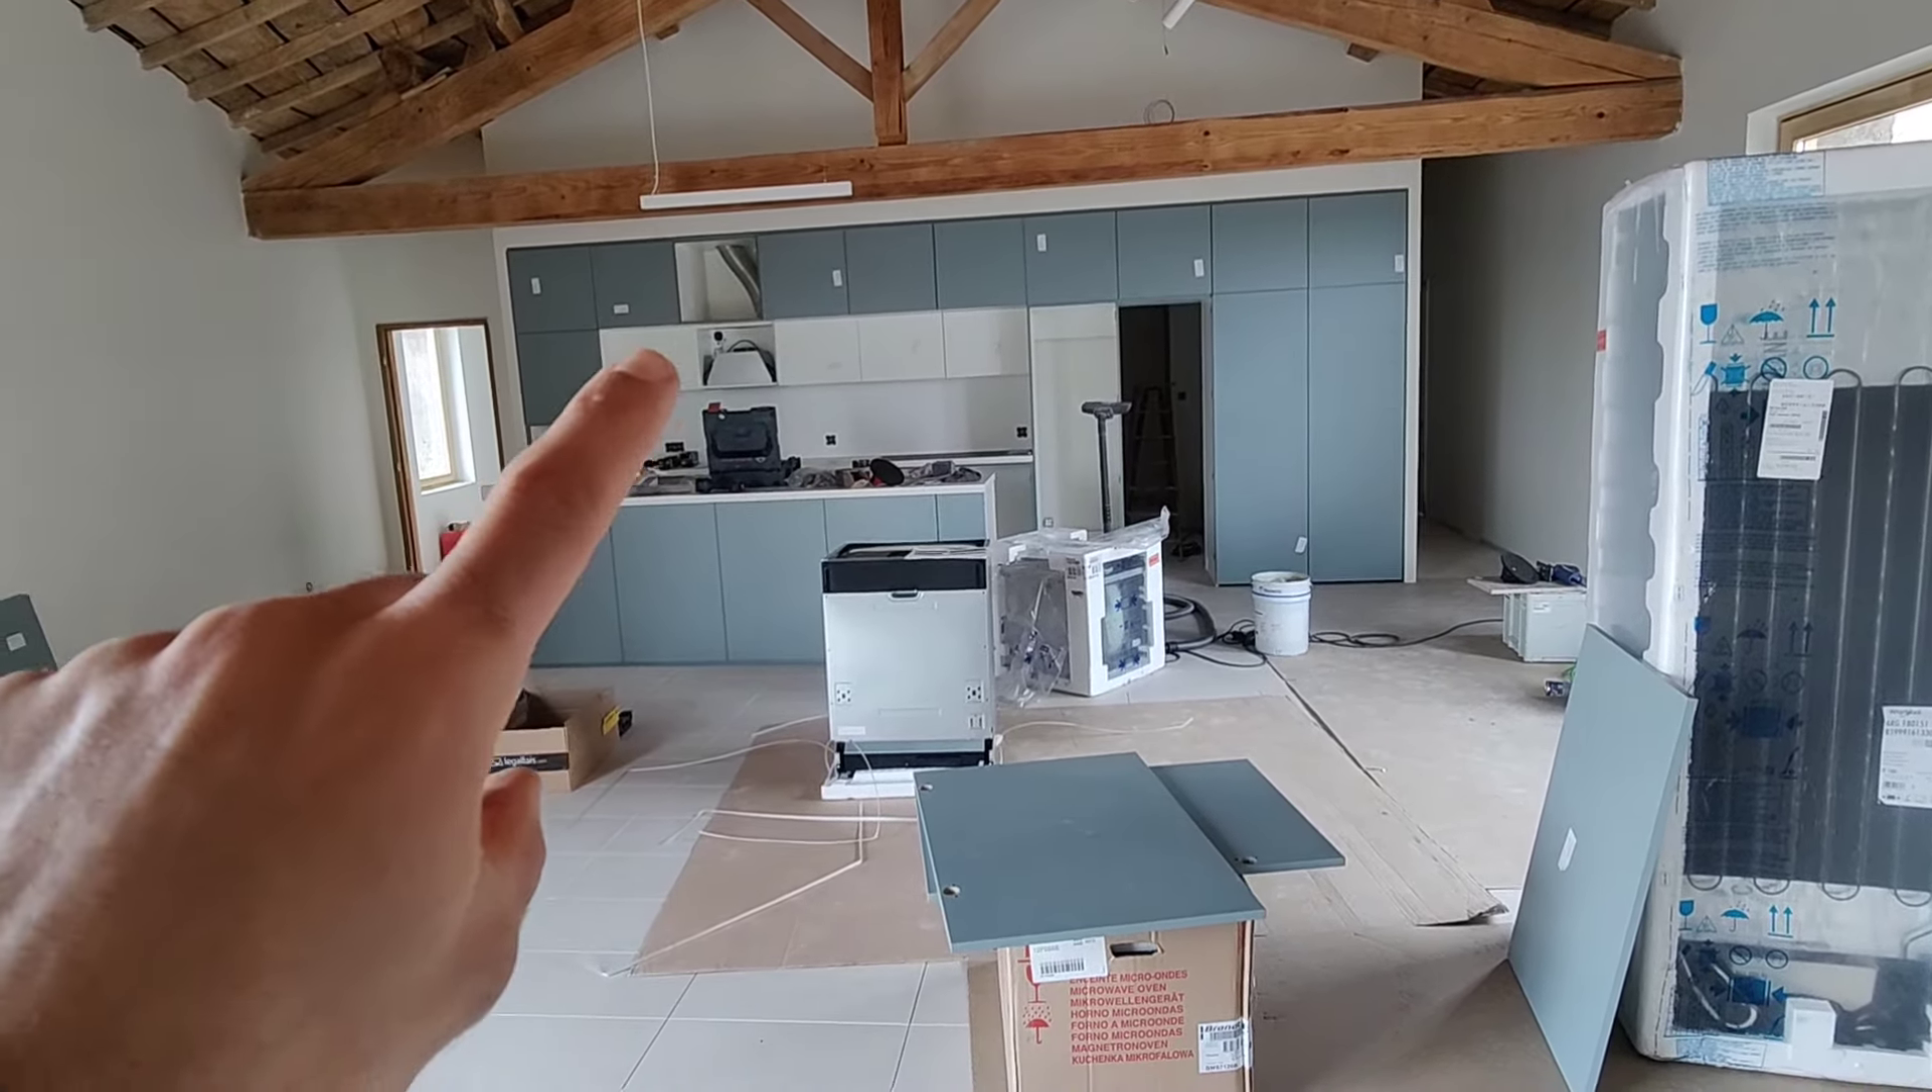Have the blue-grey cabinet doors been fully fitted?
No.